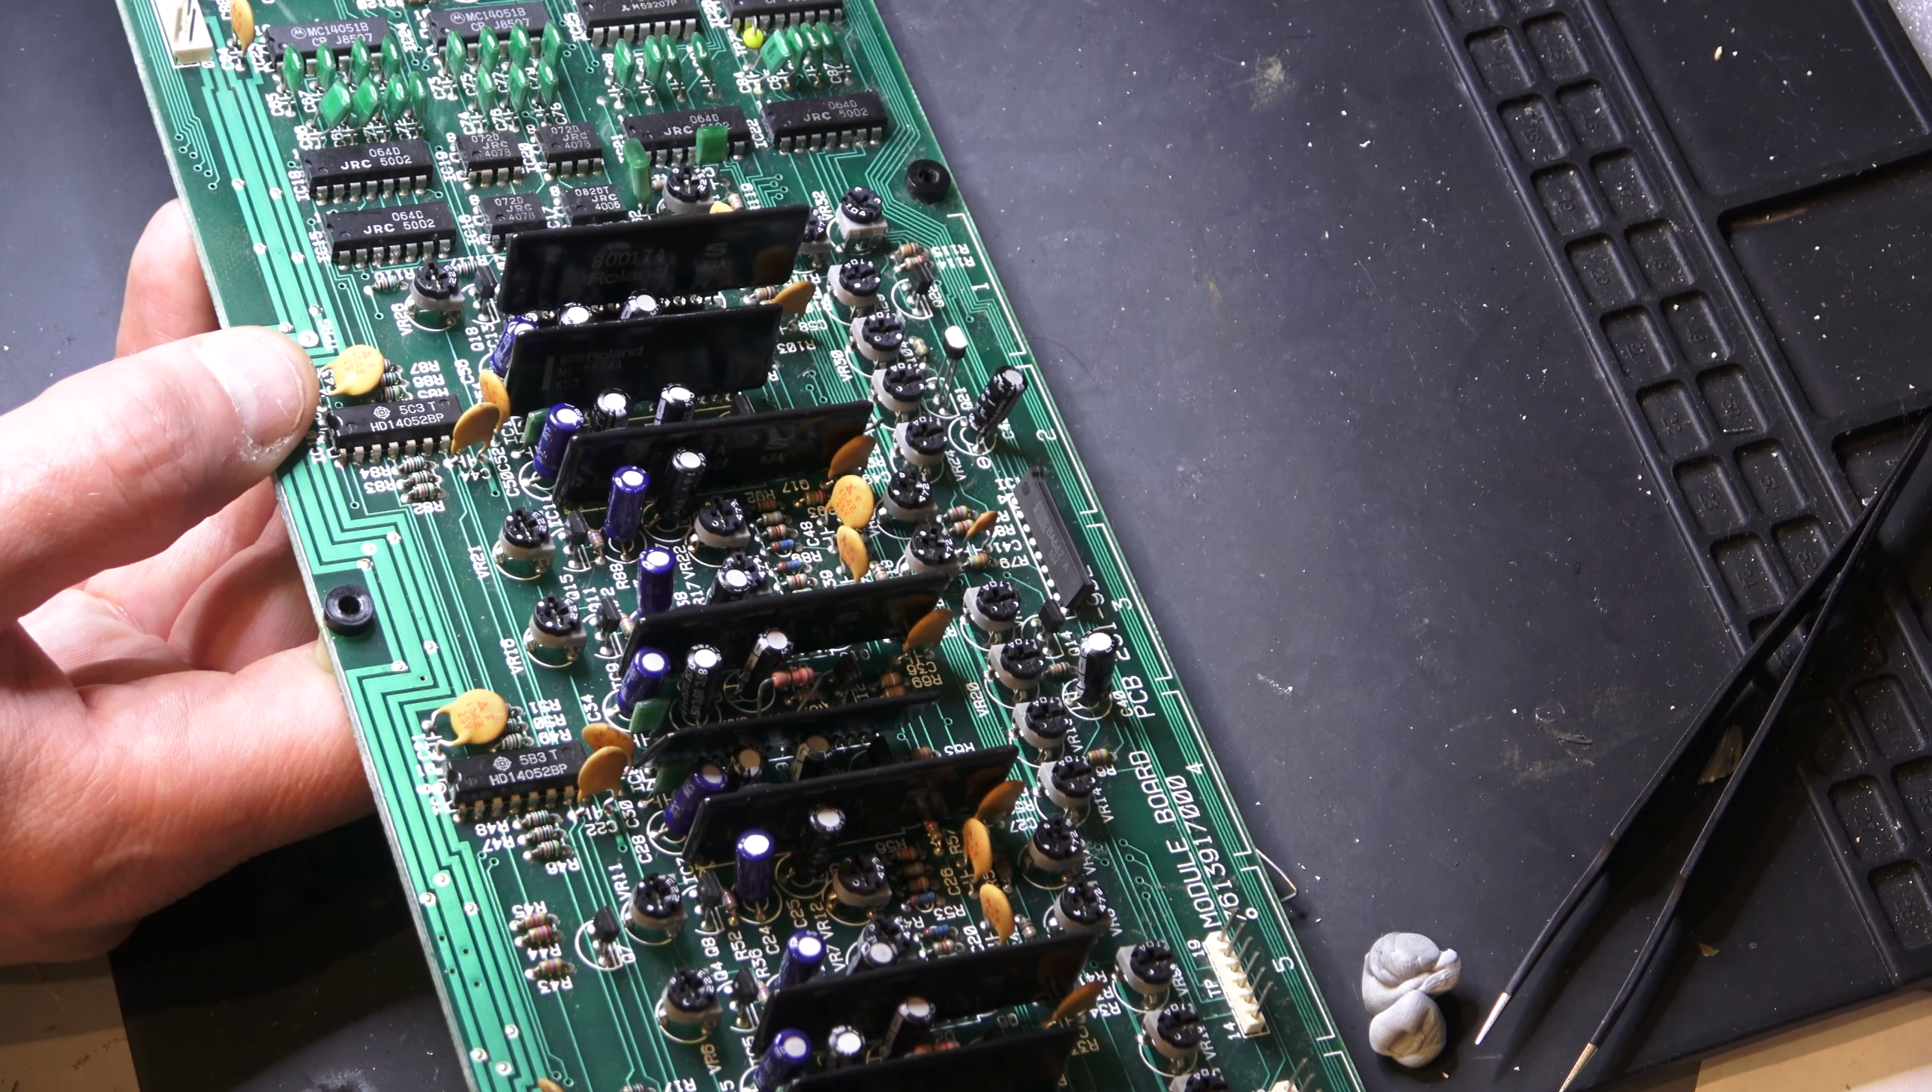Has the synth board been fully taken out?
Yes.